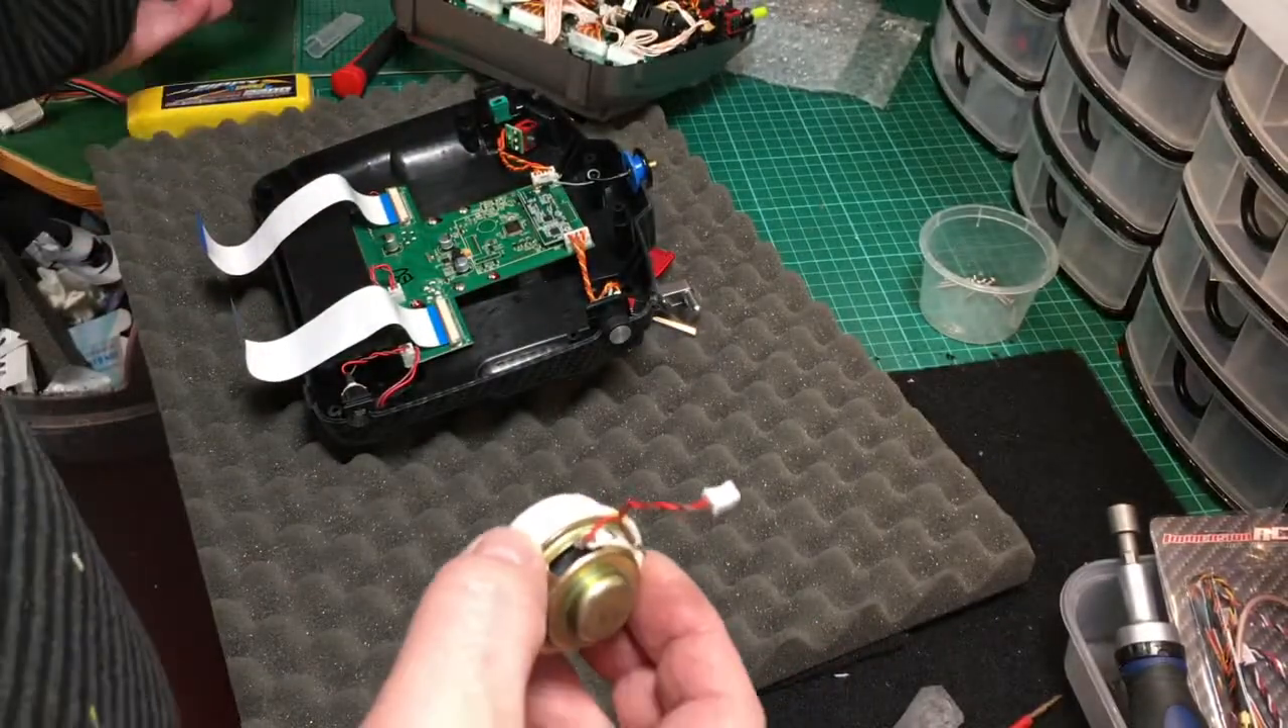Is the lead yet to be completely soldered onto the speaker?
No.